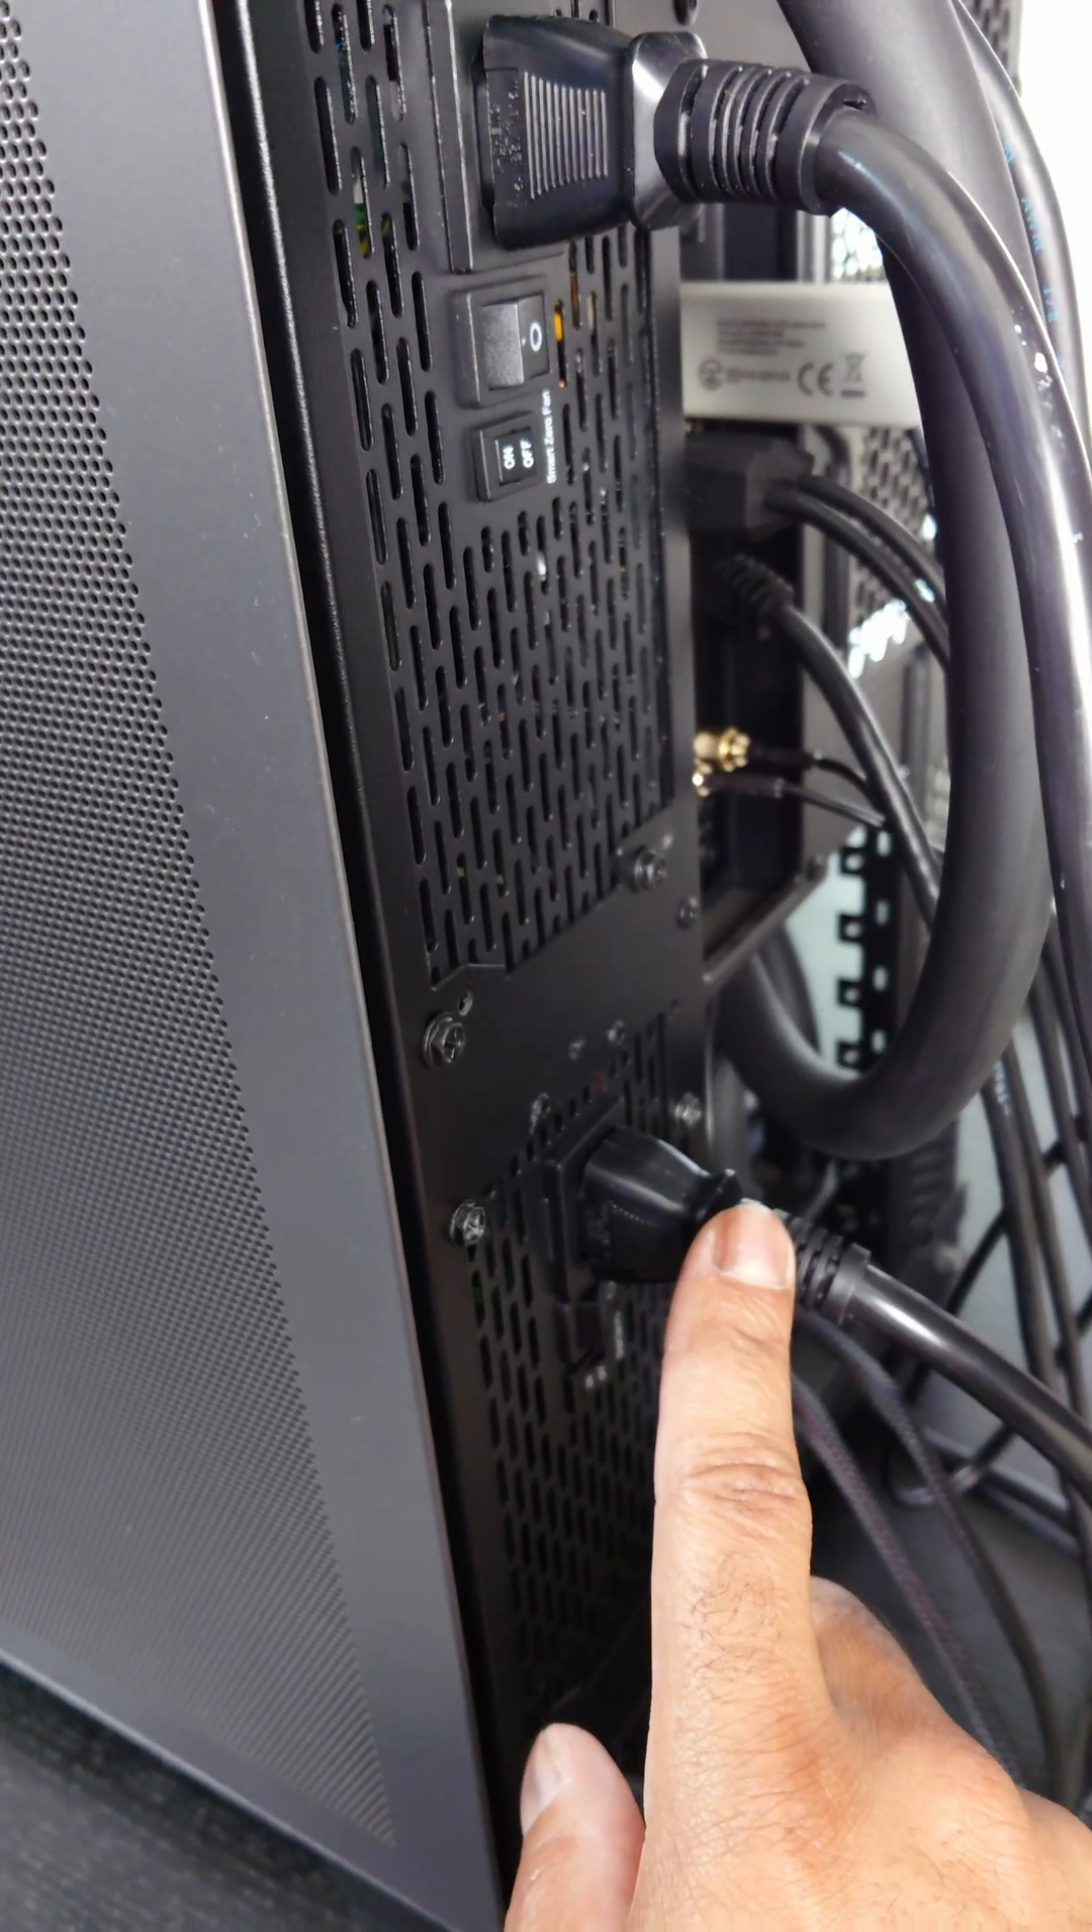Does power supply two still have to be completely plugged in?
No.